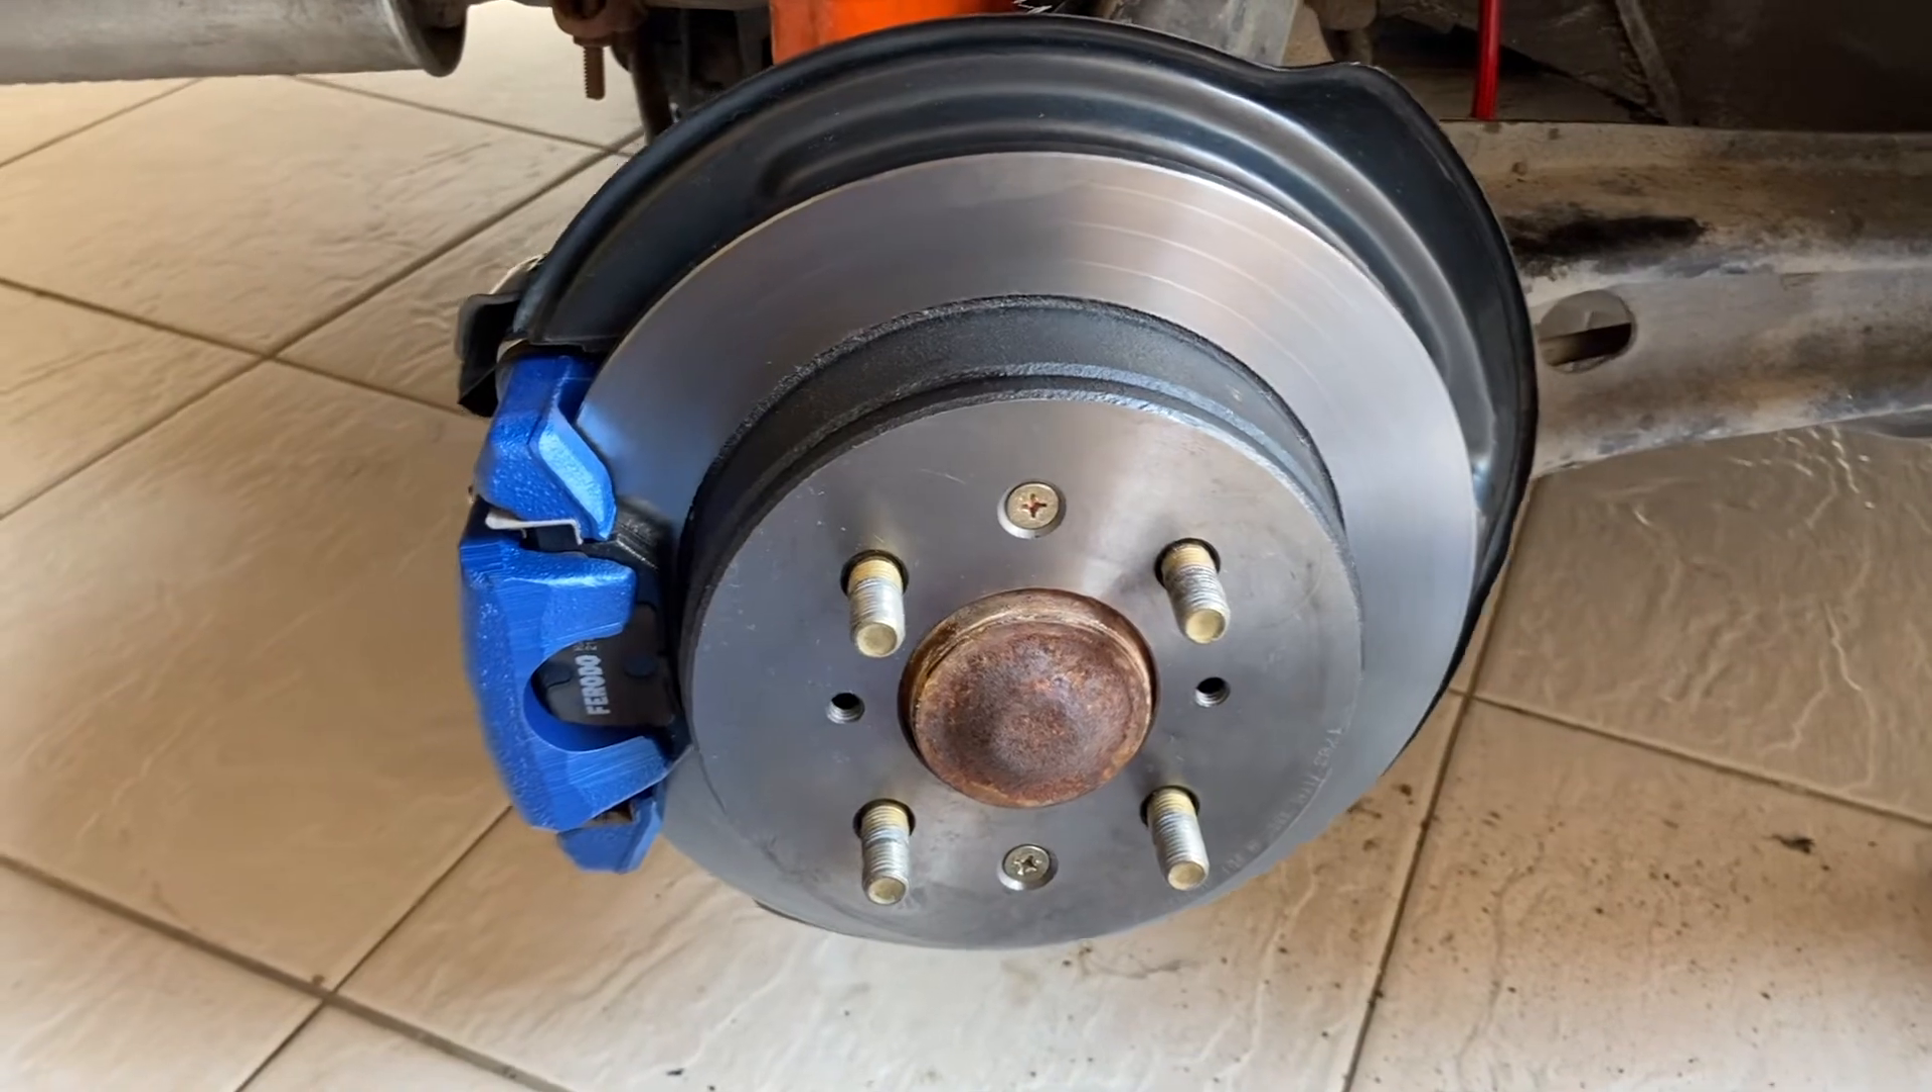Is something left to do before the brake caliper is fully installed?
No.